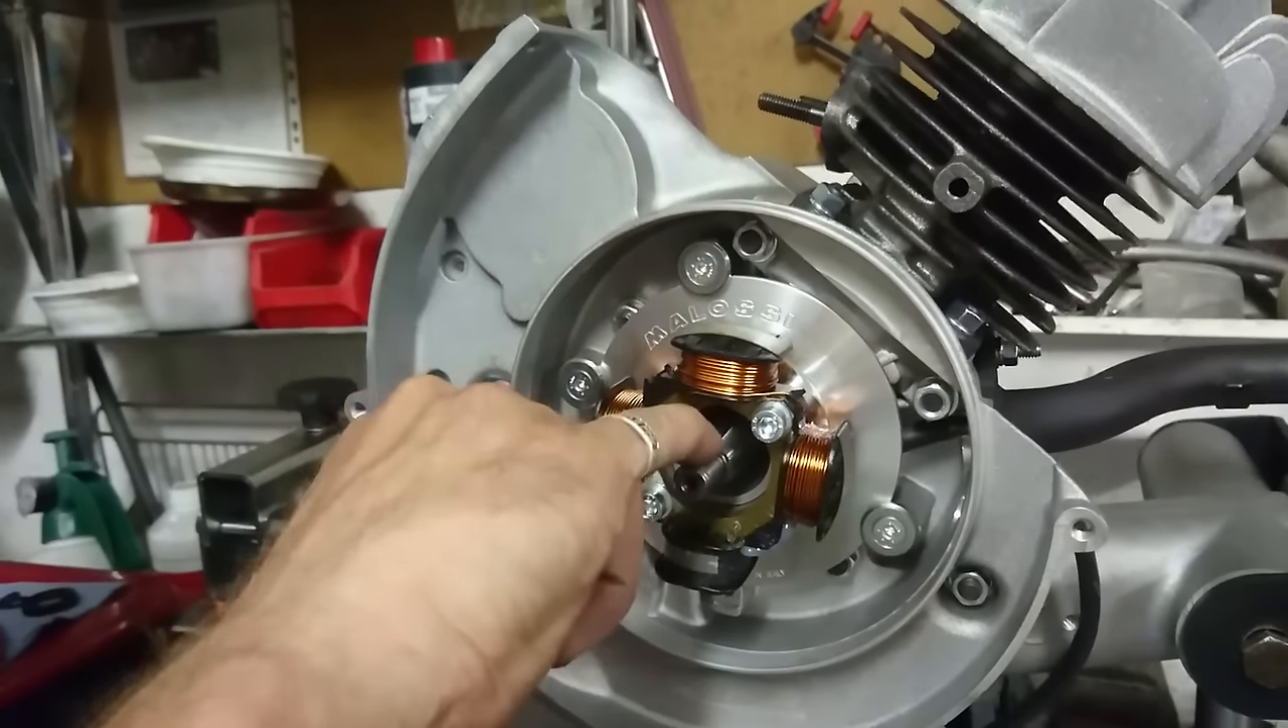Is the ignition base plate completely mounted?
Yes.